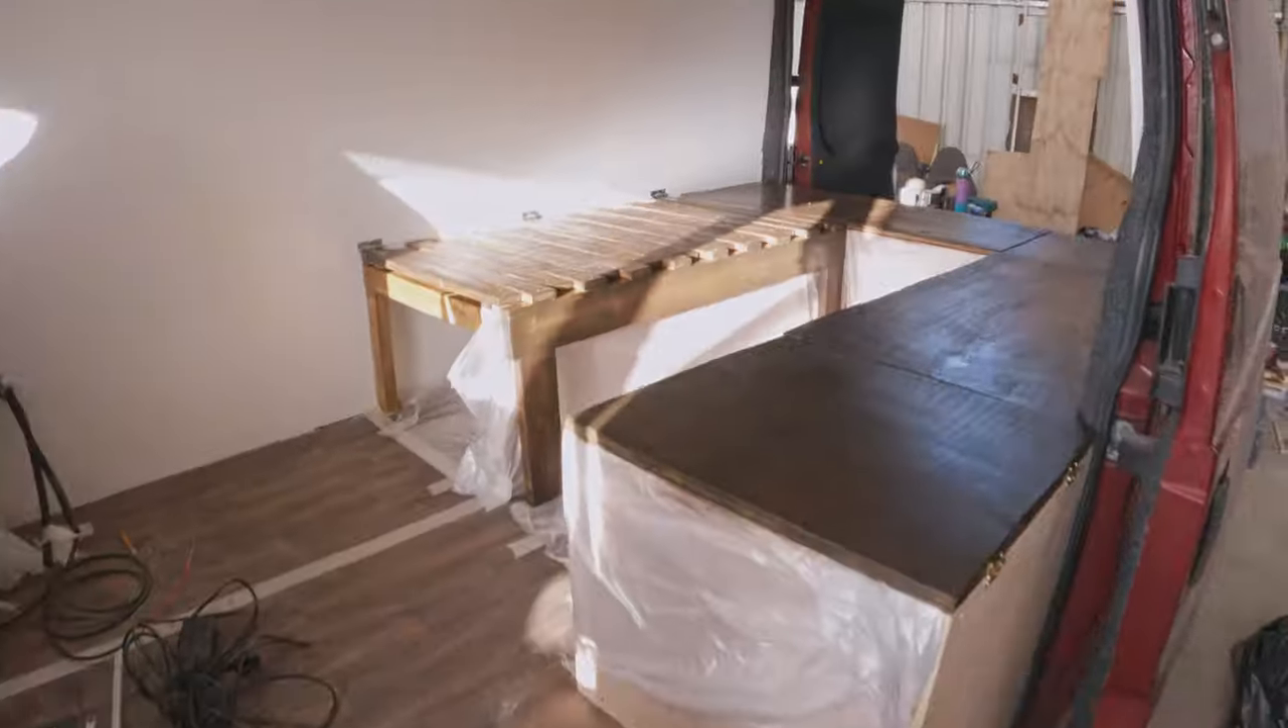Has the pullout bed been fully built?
Yes.